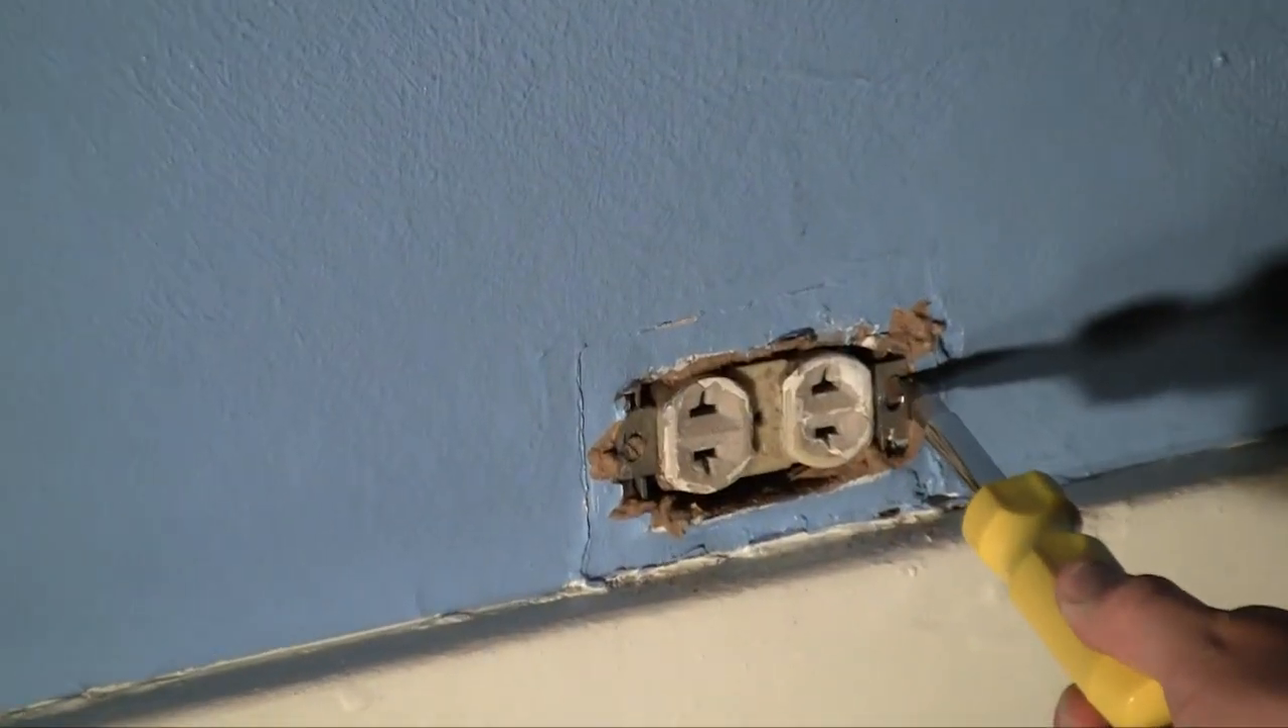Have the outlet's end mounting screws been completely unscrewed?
No.